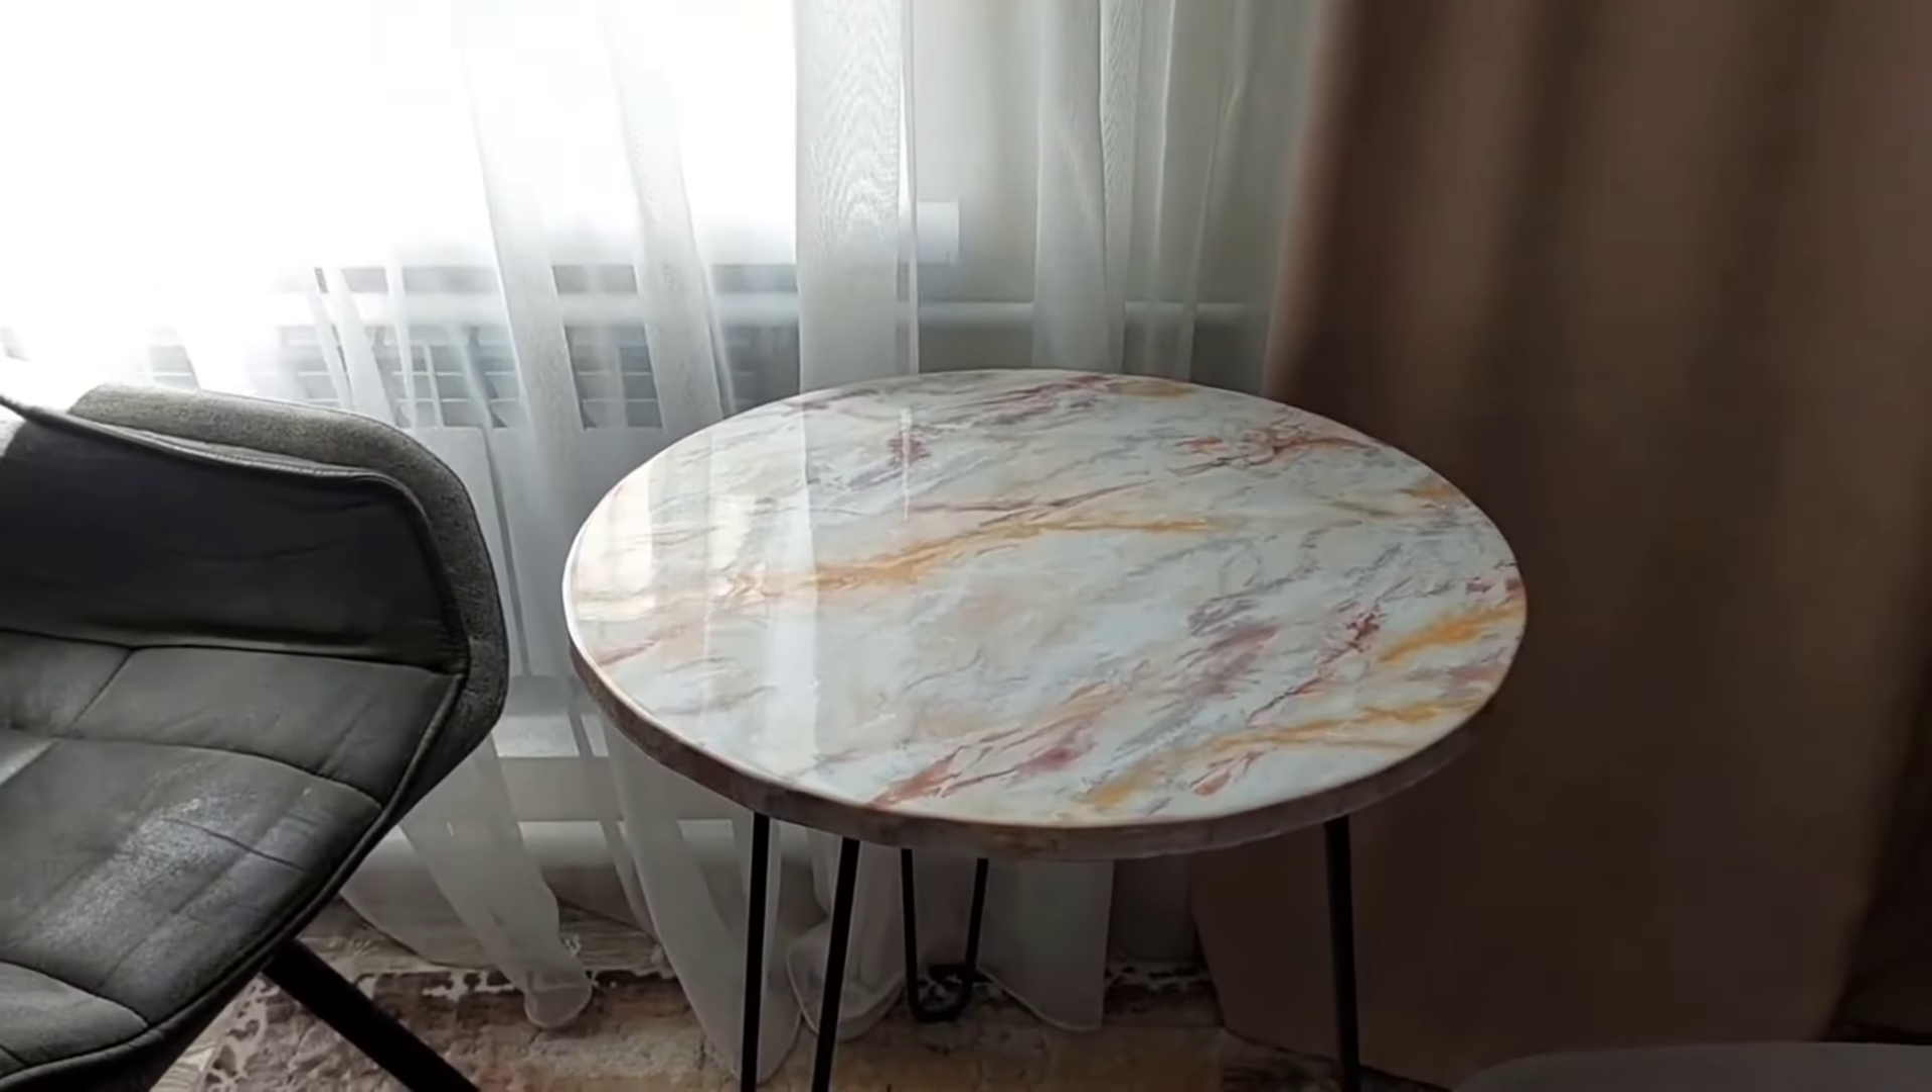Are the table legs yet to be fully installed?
No.